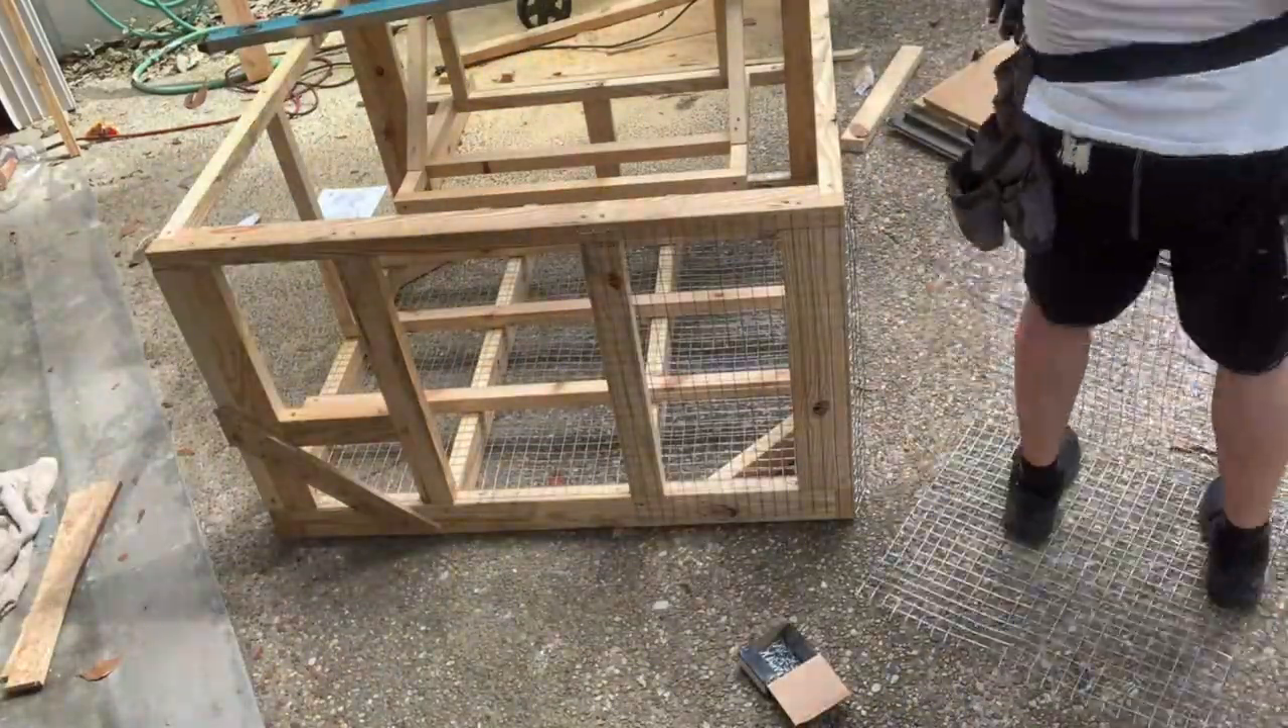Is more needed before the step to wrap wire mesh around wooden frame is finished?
Yes.